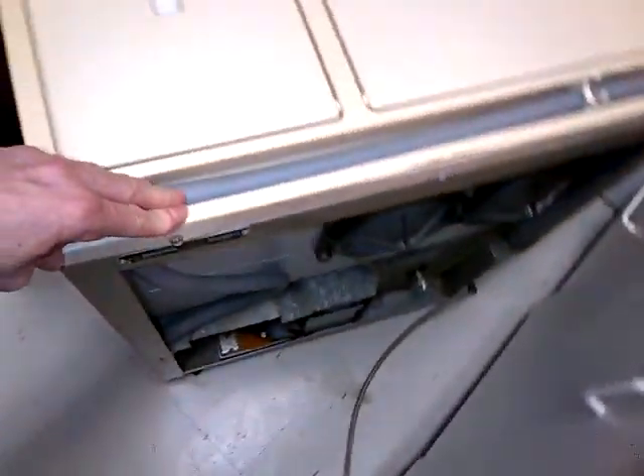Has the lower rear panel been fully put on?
No.